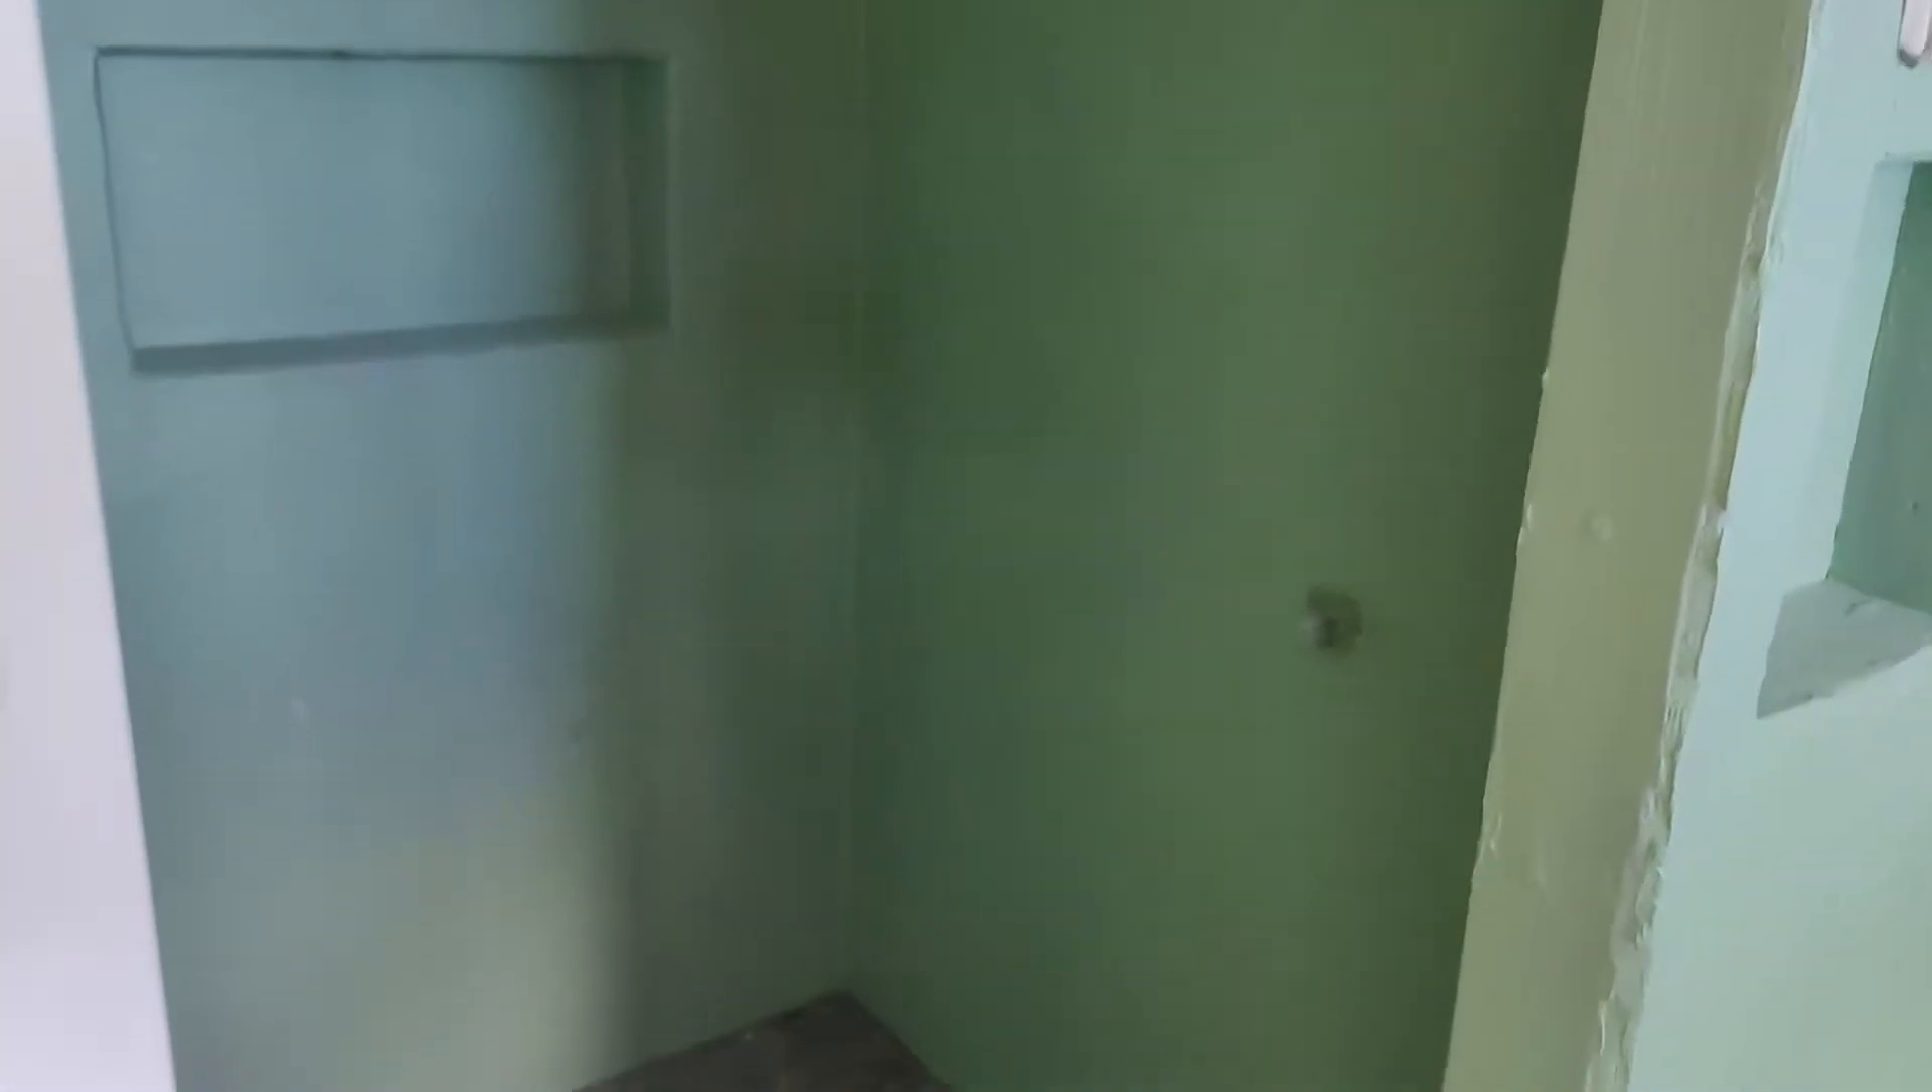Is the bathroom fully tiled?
No.